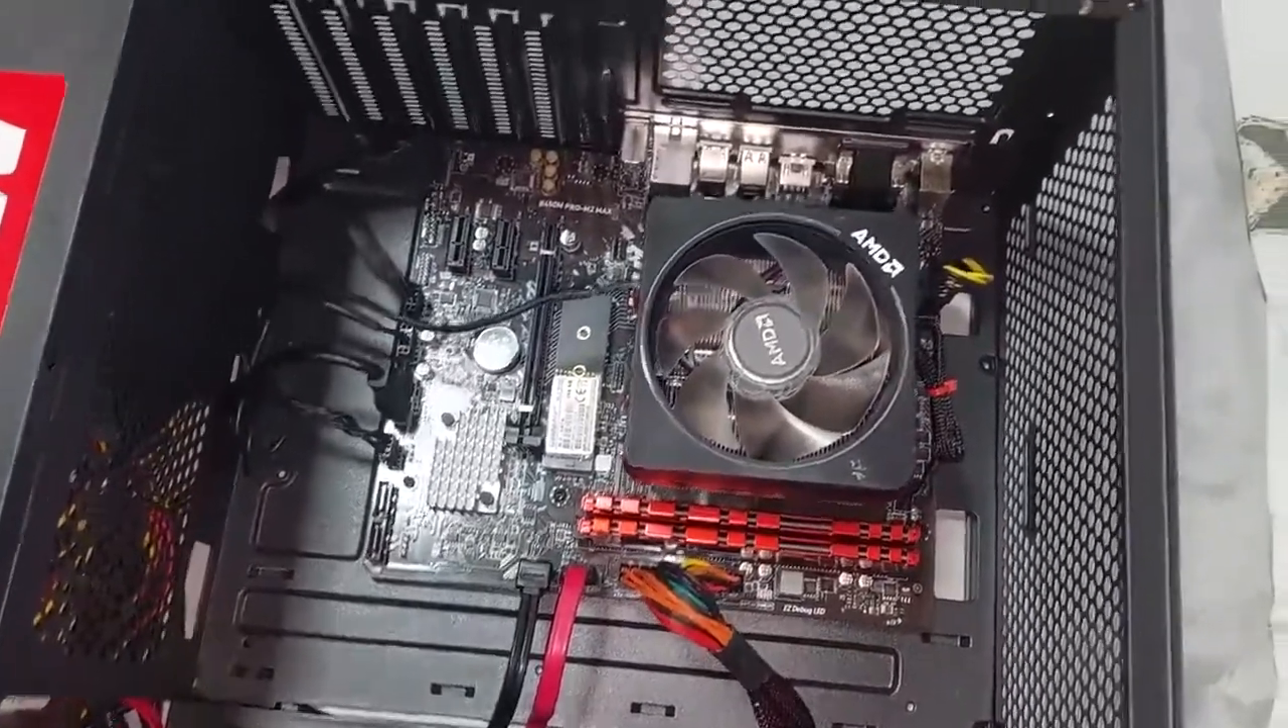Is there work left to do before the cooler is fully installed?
No.